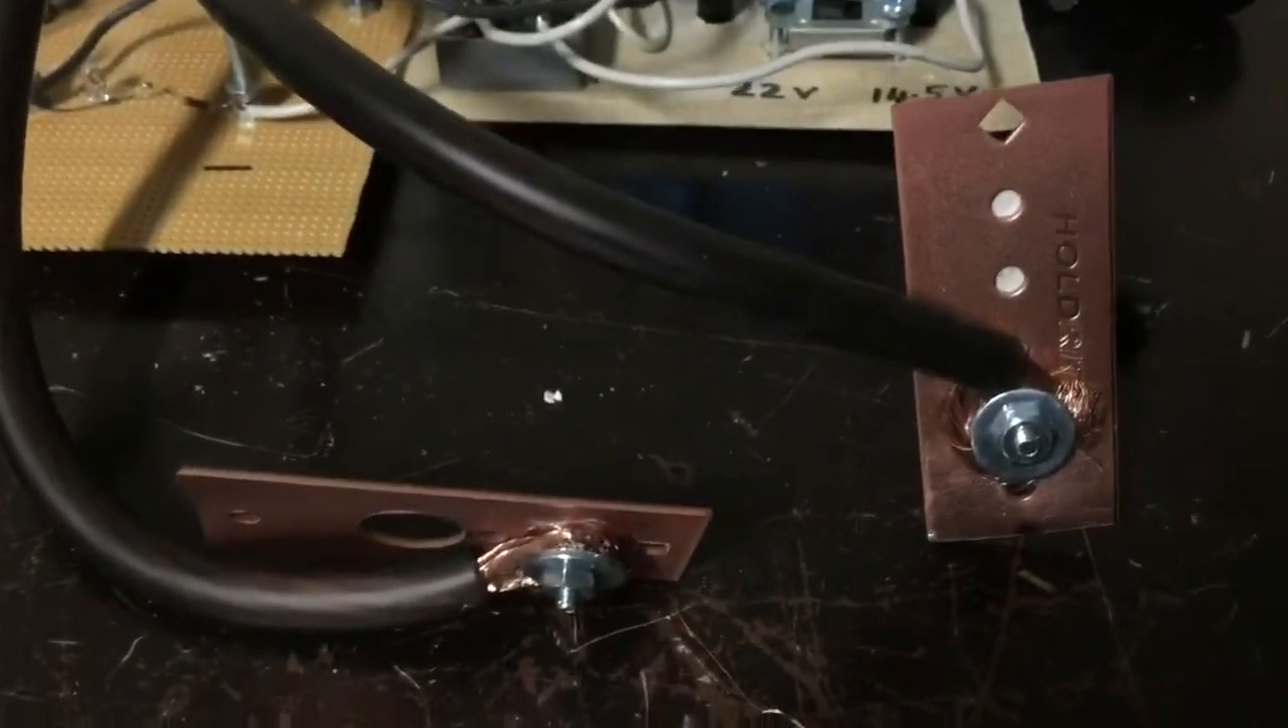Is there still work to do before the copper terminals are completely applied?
No.